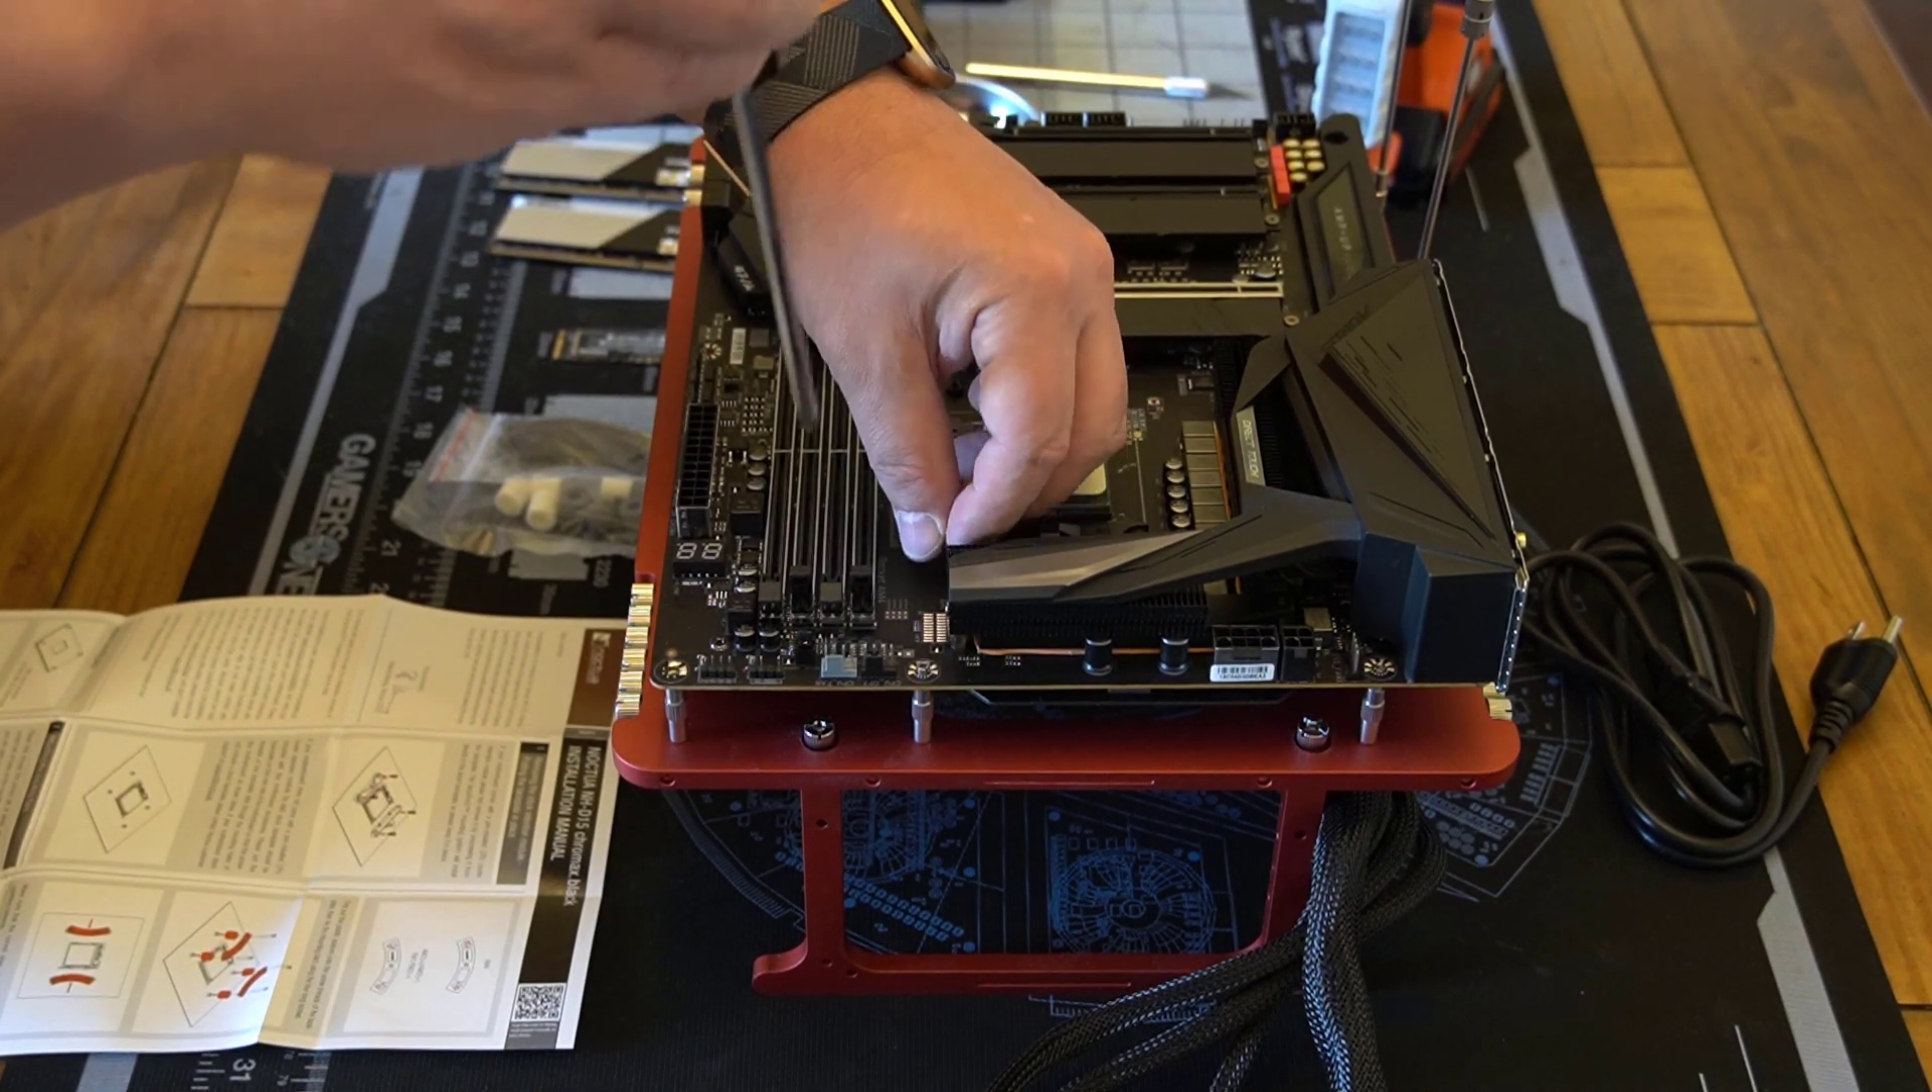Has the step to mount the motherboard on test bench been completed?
Yes.